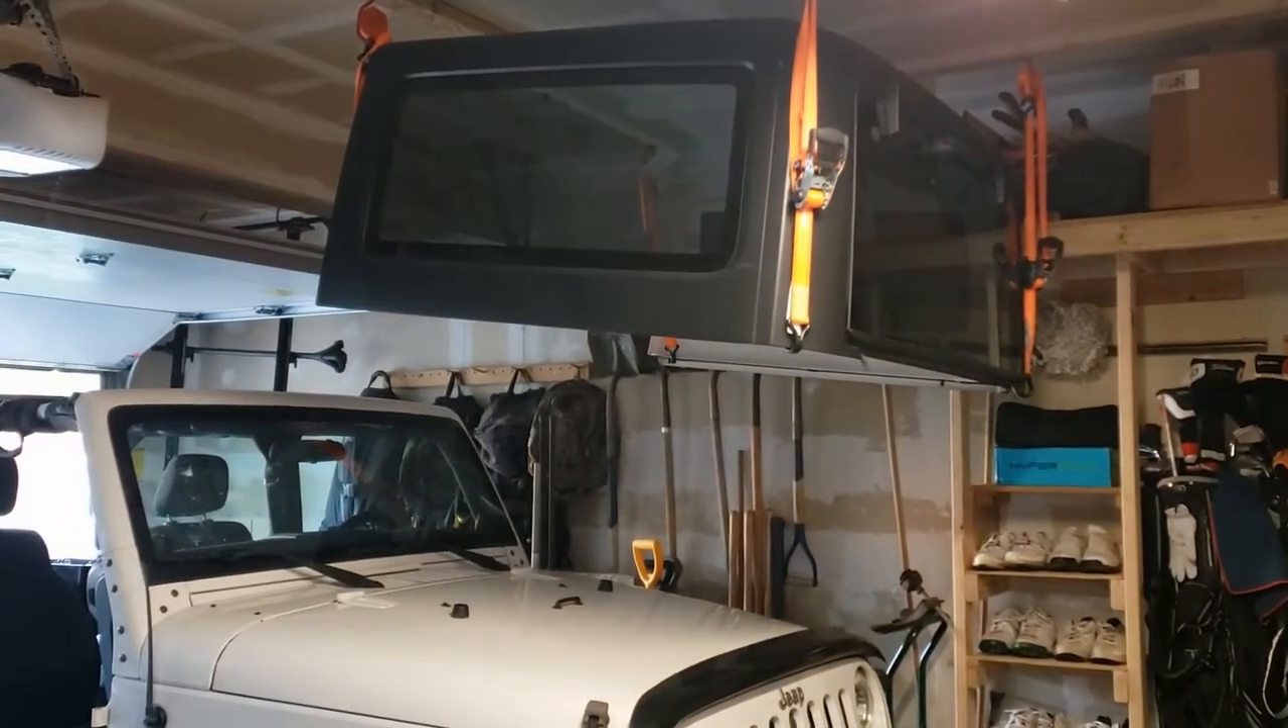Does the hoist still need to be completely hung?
No.